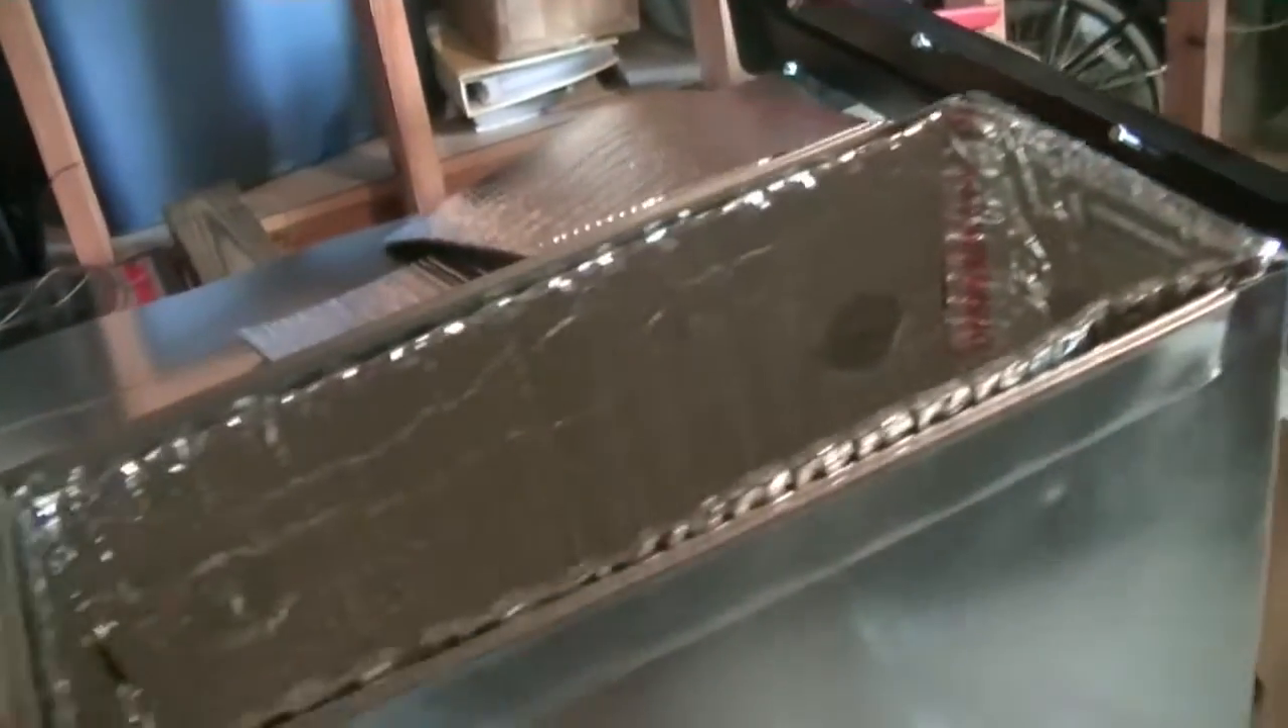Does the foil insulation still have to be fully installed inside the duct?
No.